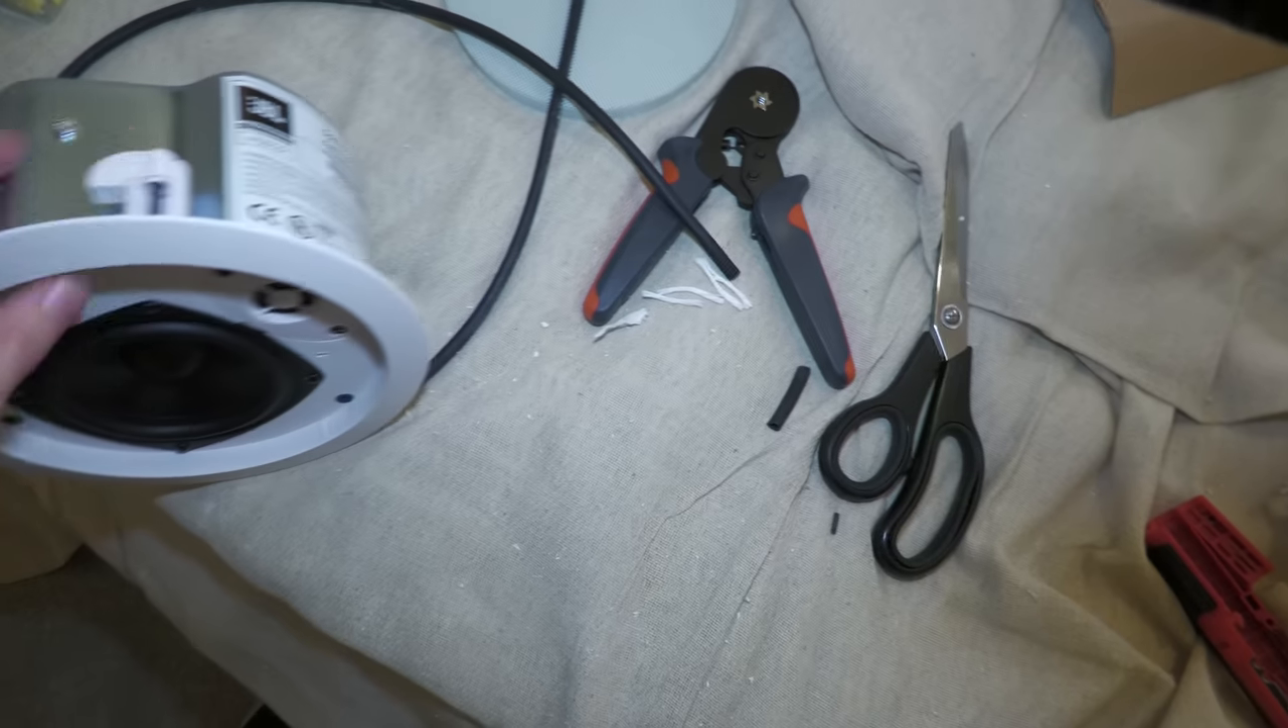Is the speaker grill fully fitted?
No.